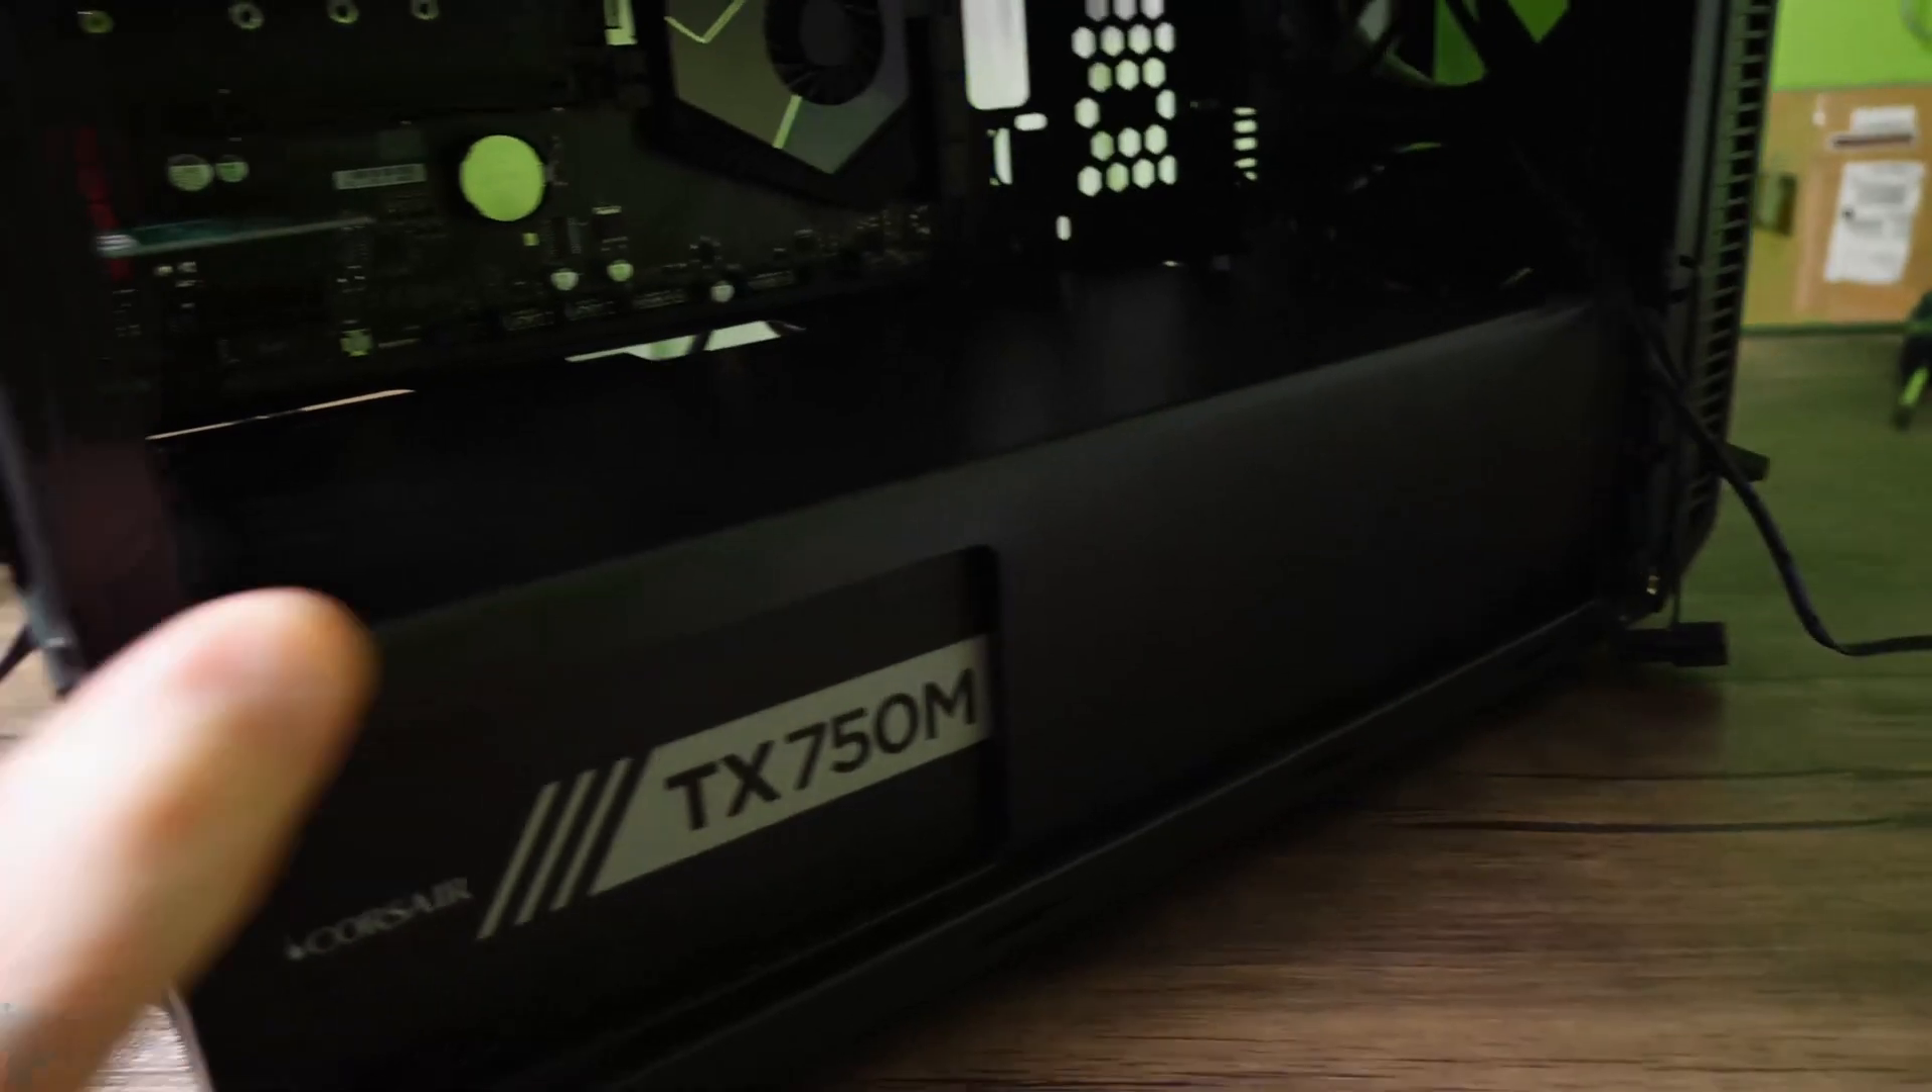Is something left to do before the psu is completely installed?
No.